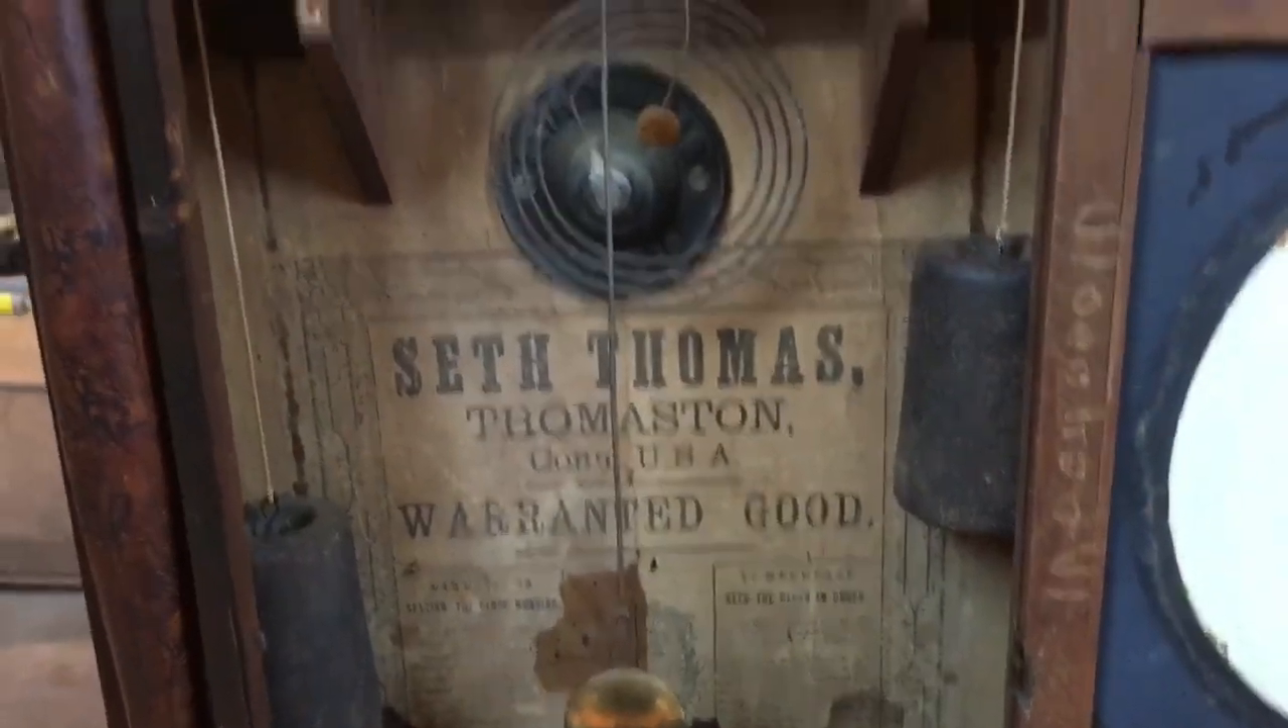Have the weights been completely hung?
Yes.